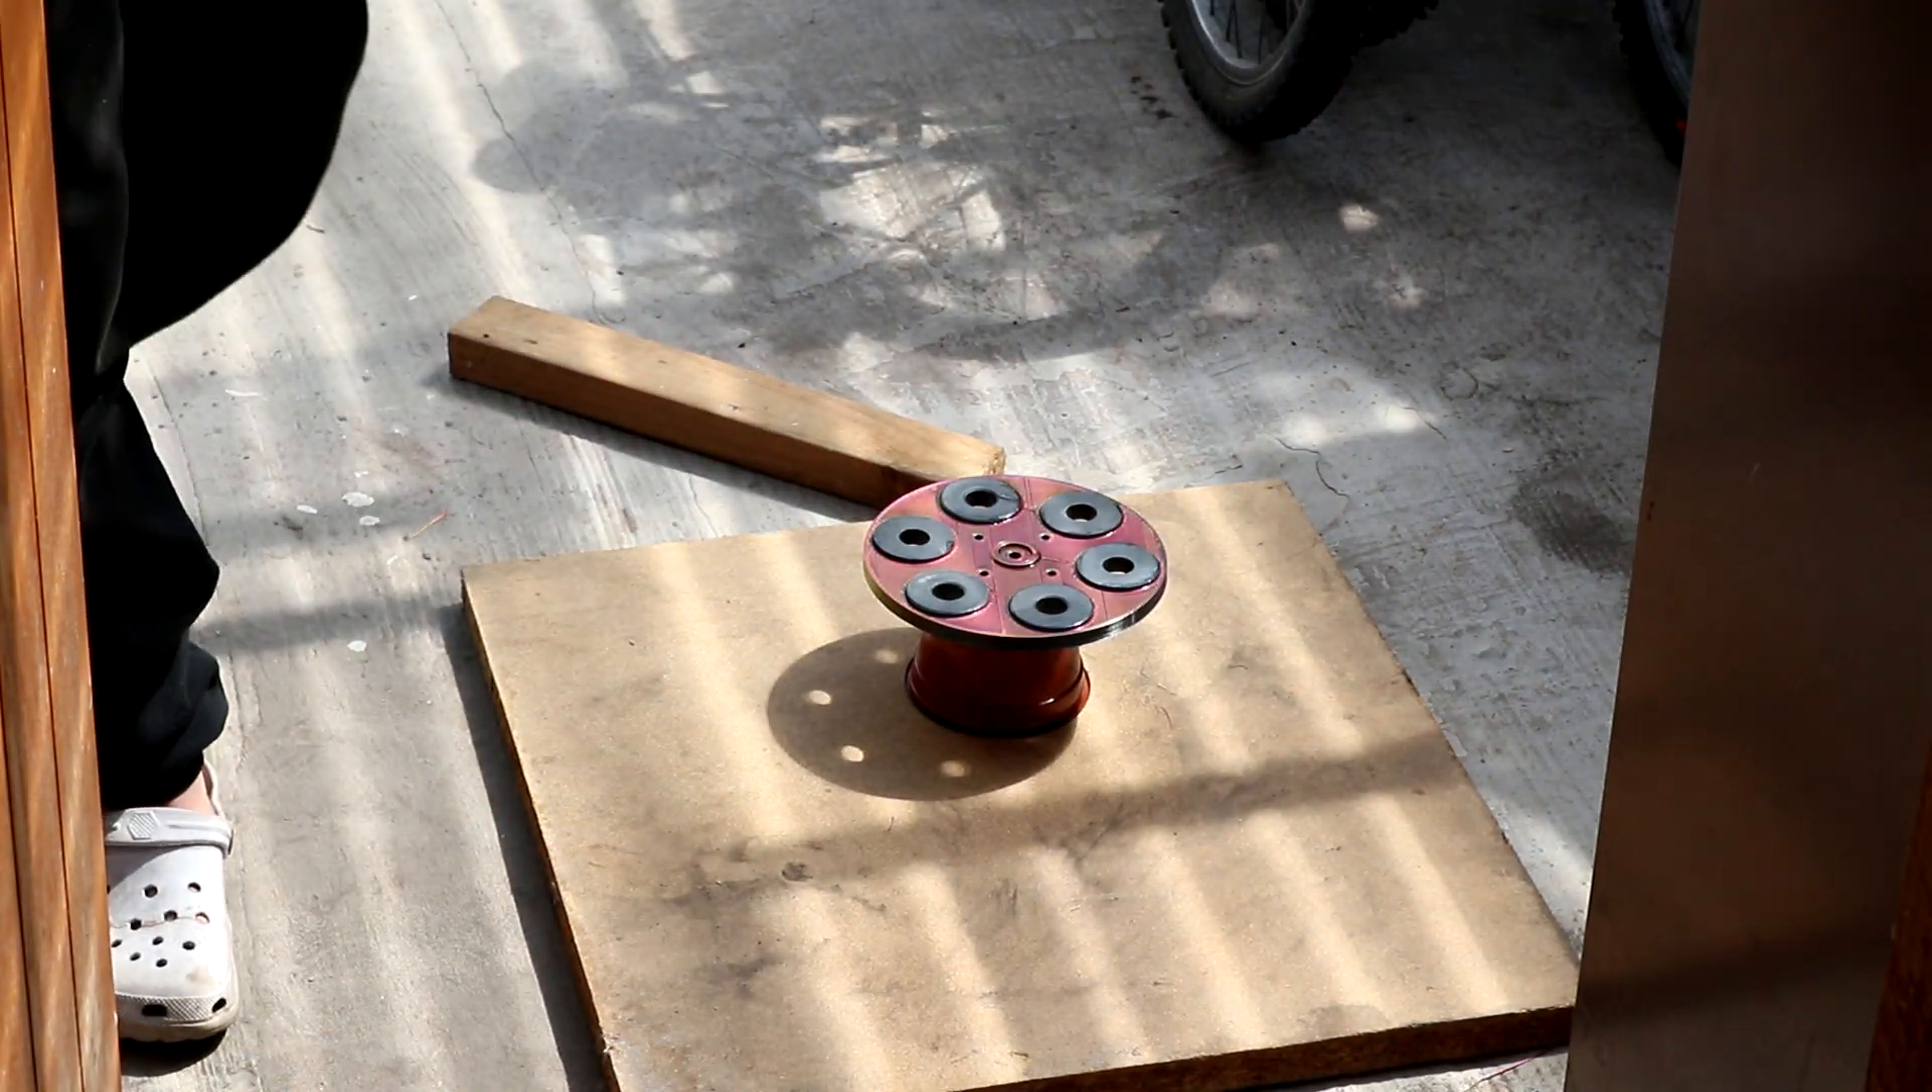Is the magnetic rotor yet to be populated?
No.